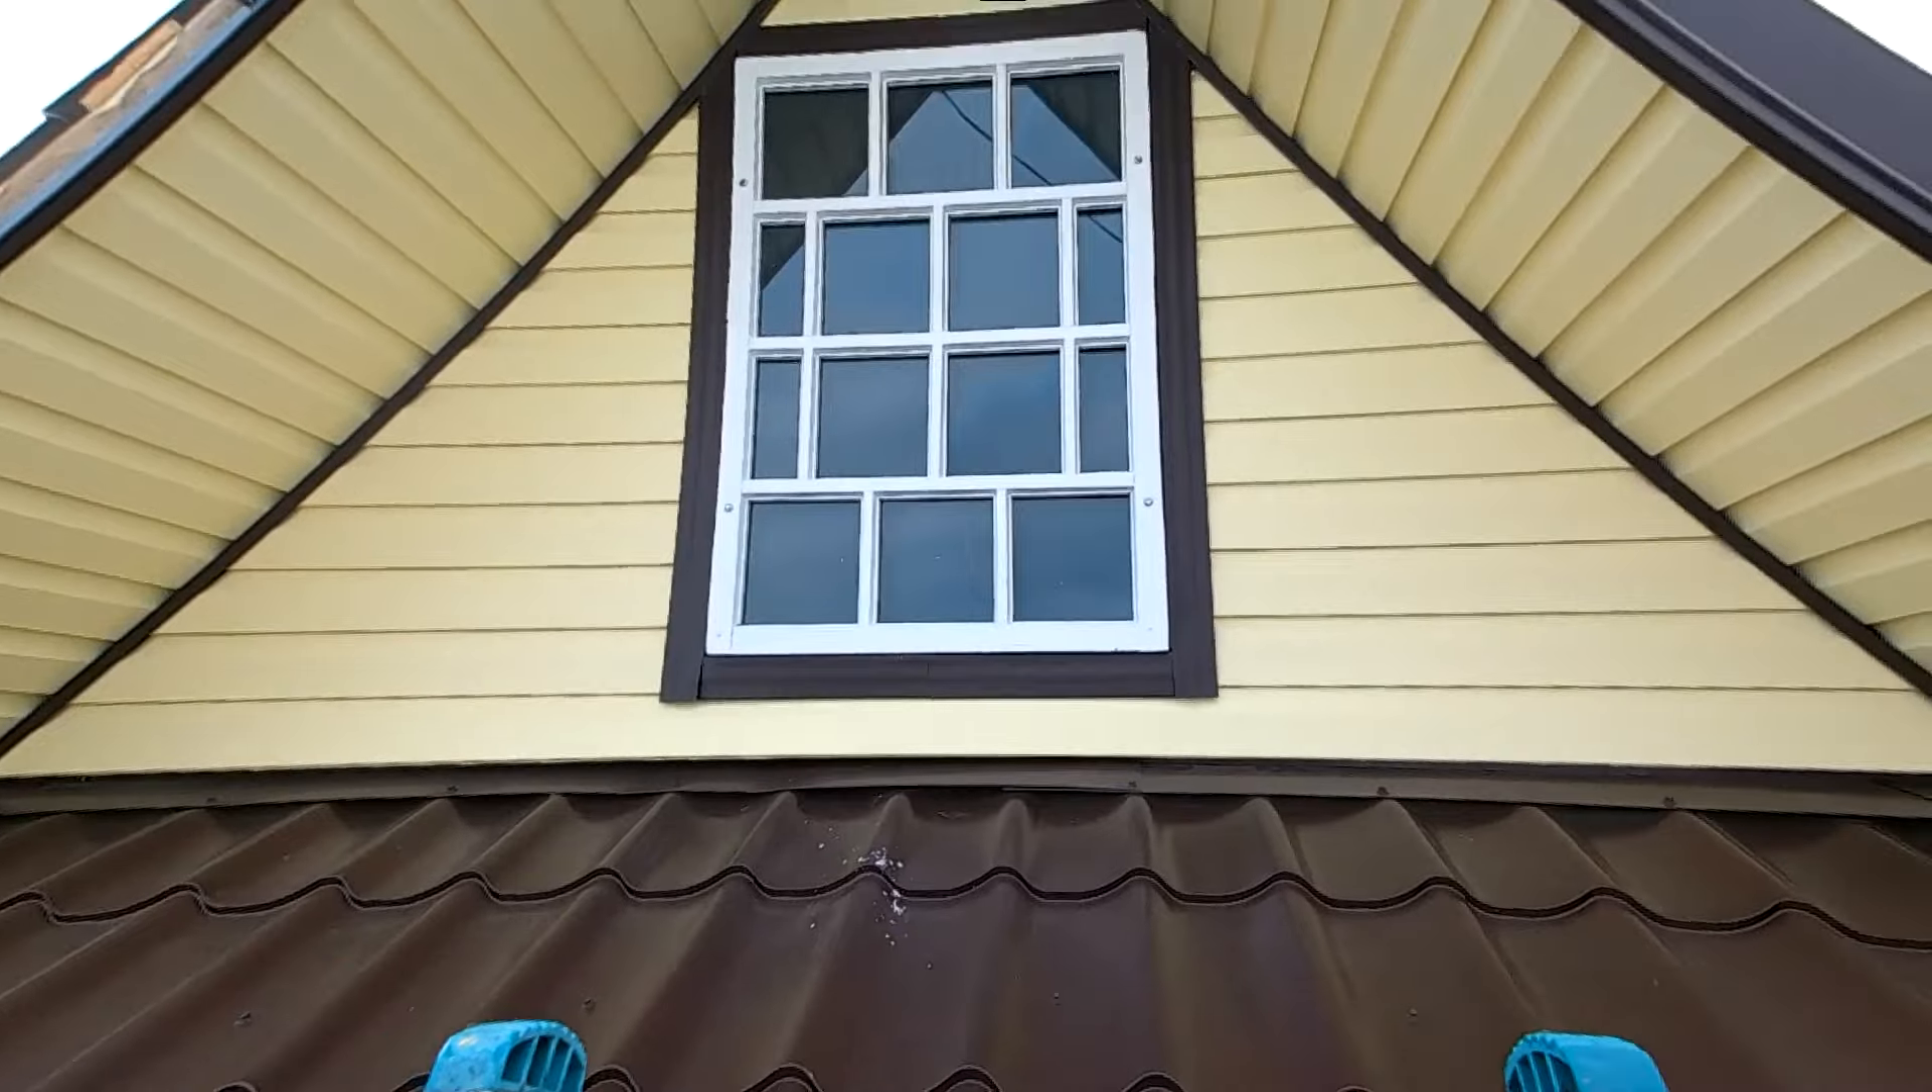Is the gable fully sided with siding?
Yes.